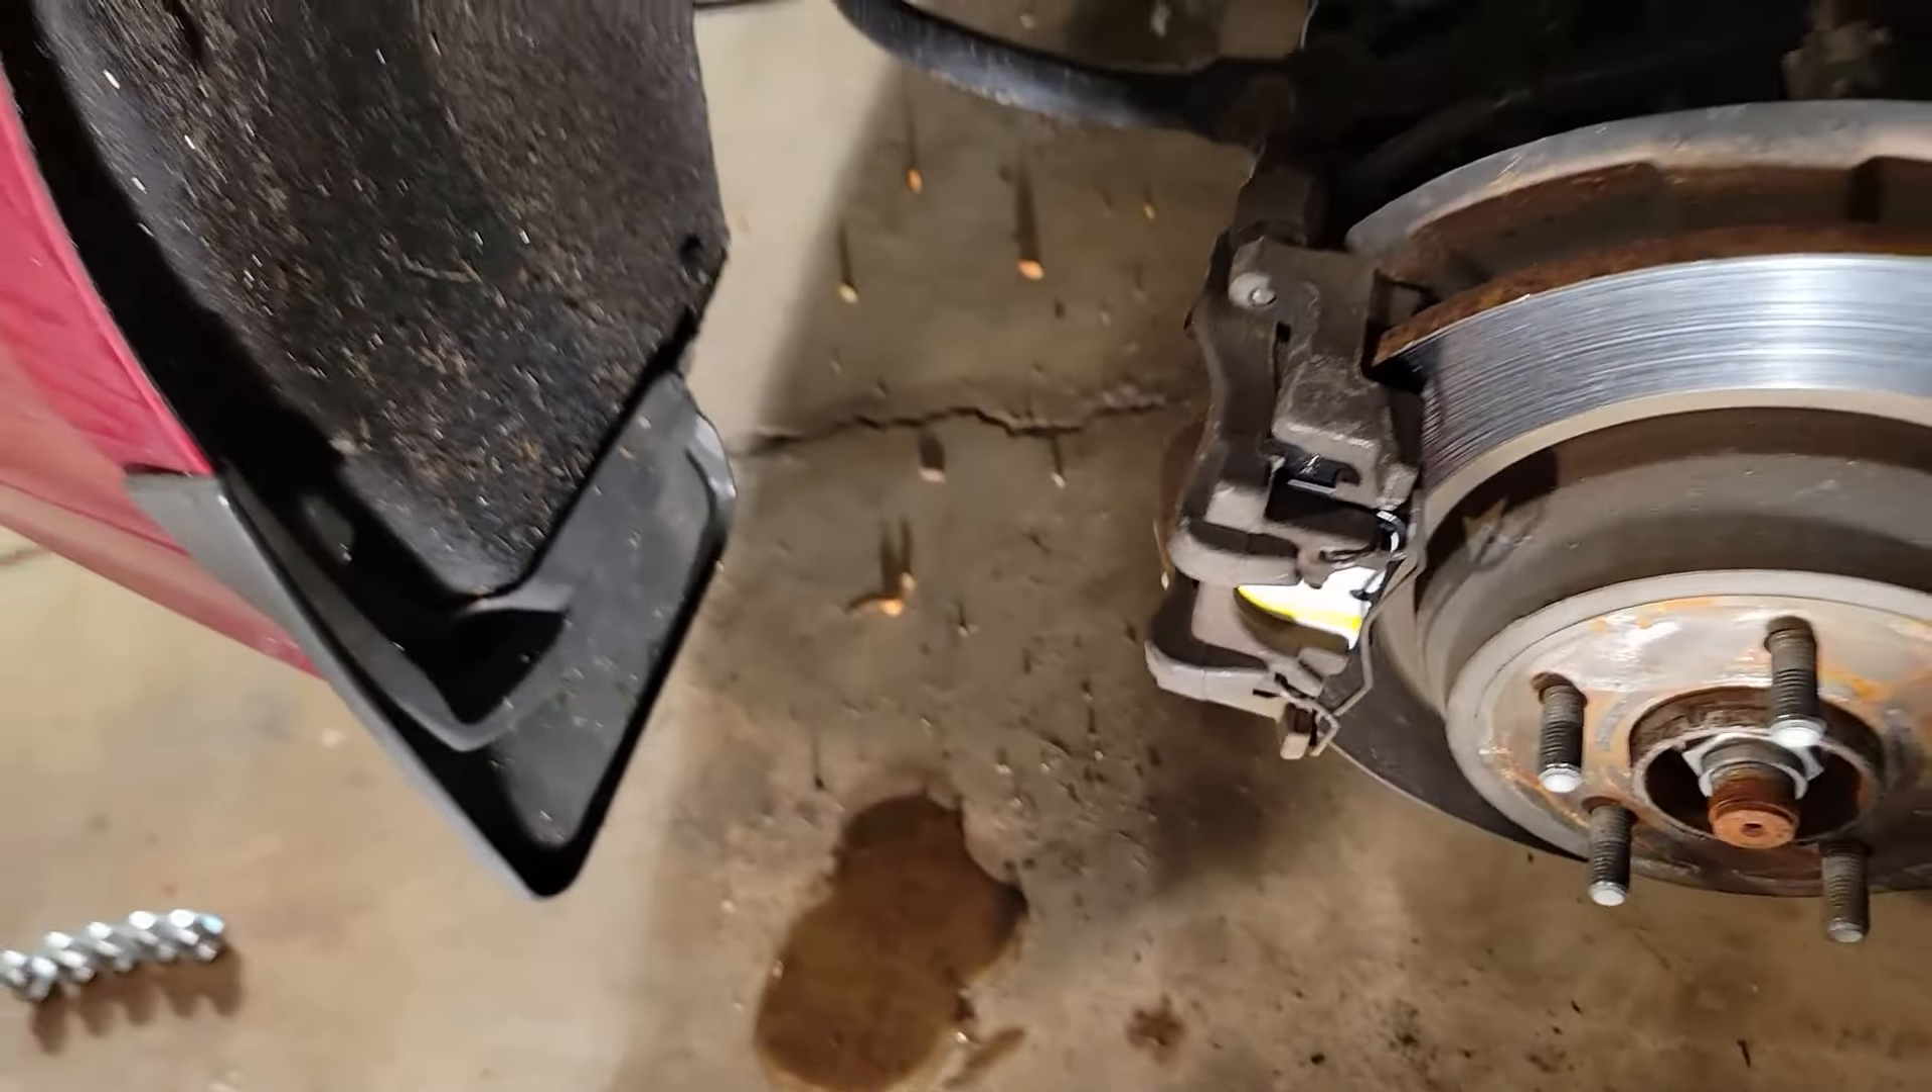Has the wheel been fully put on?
No.